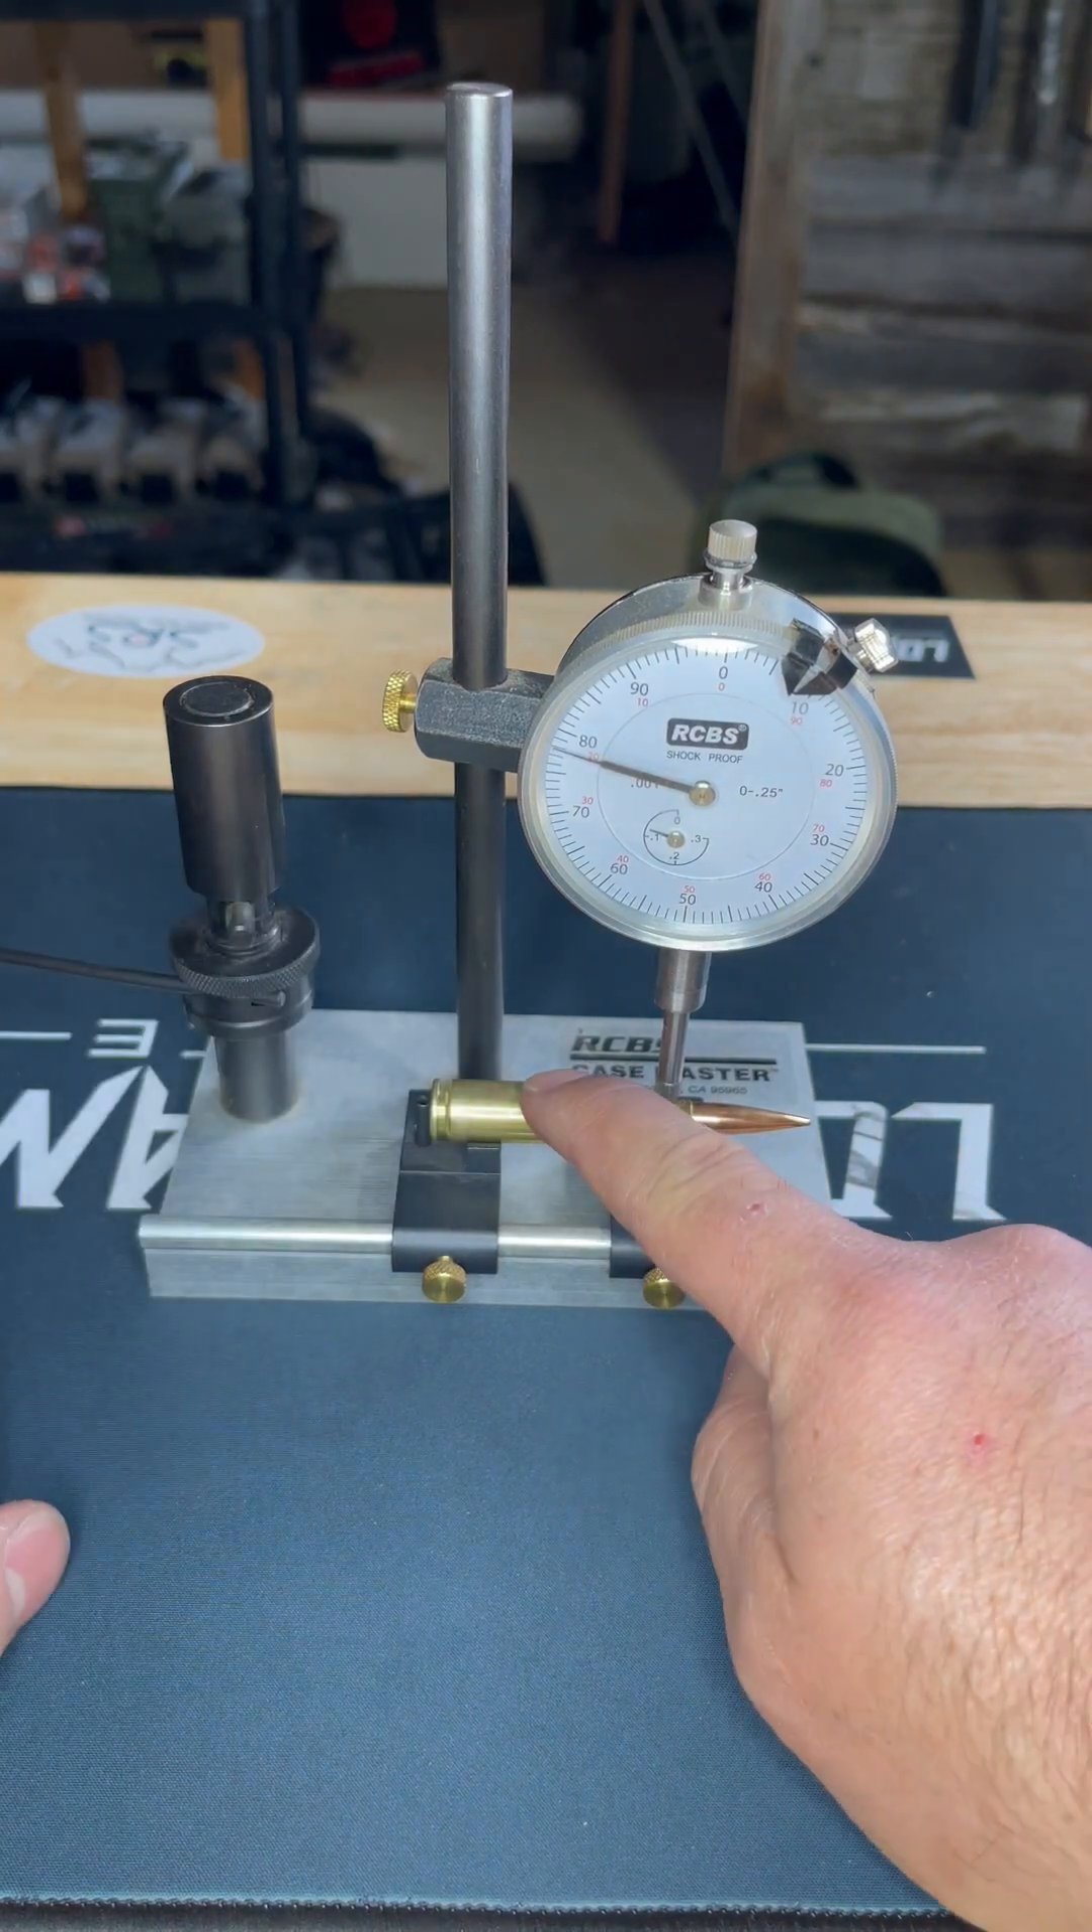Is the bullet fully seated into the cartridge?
Yes.